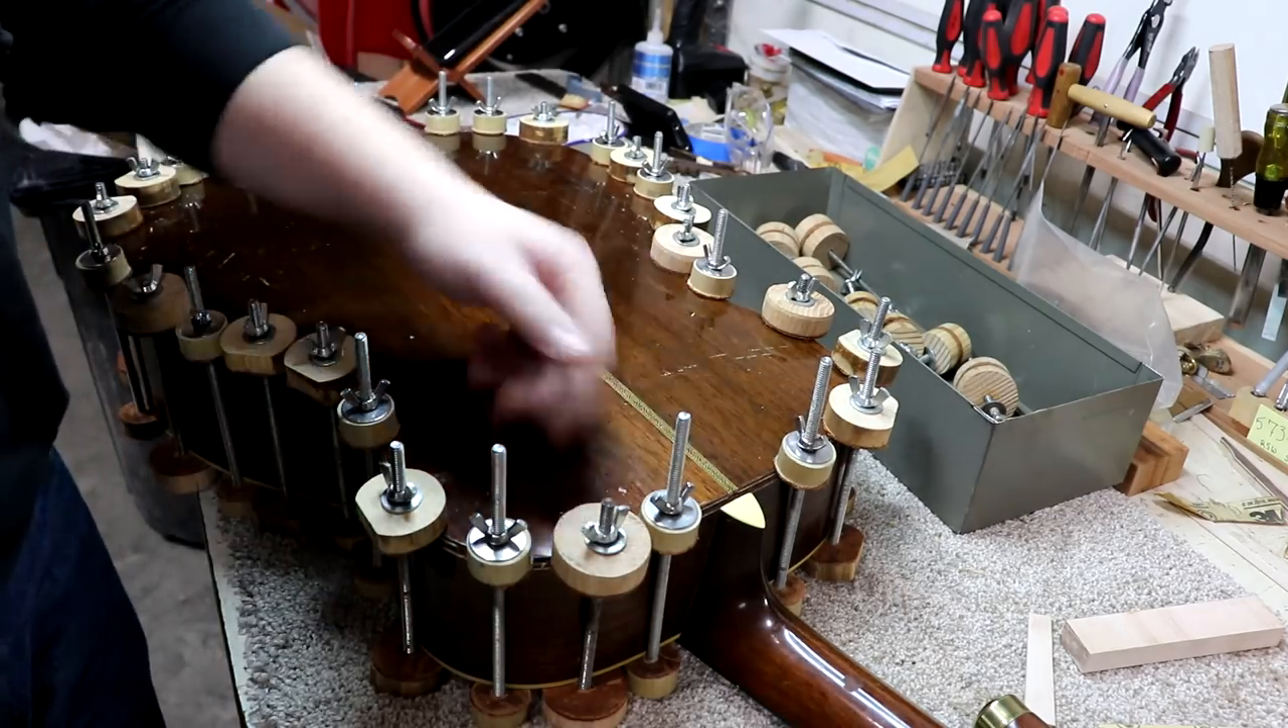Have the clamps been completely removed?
No.